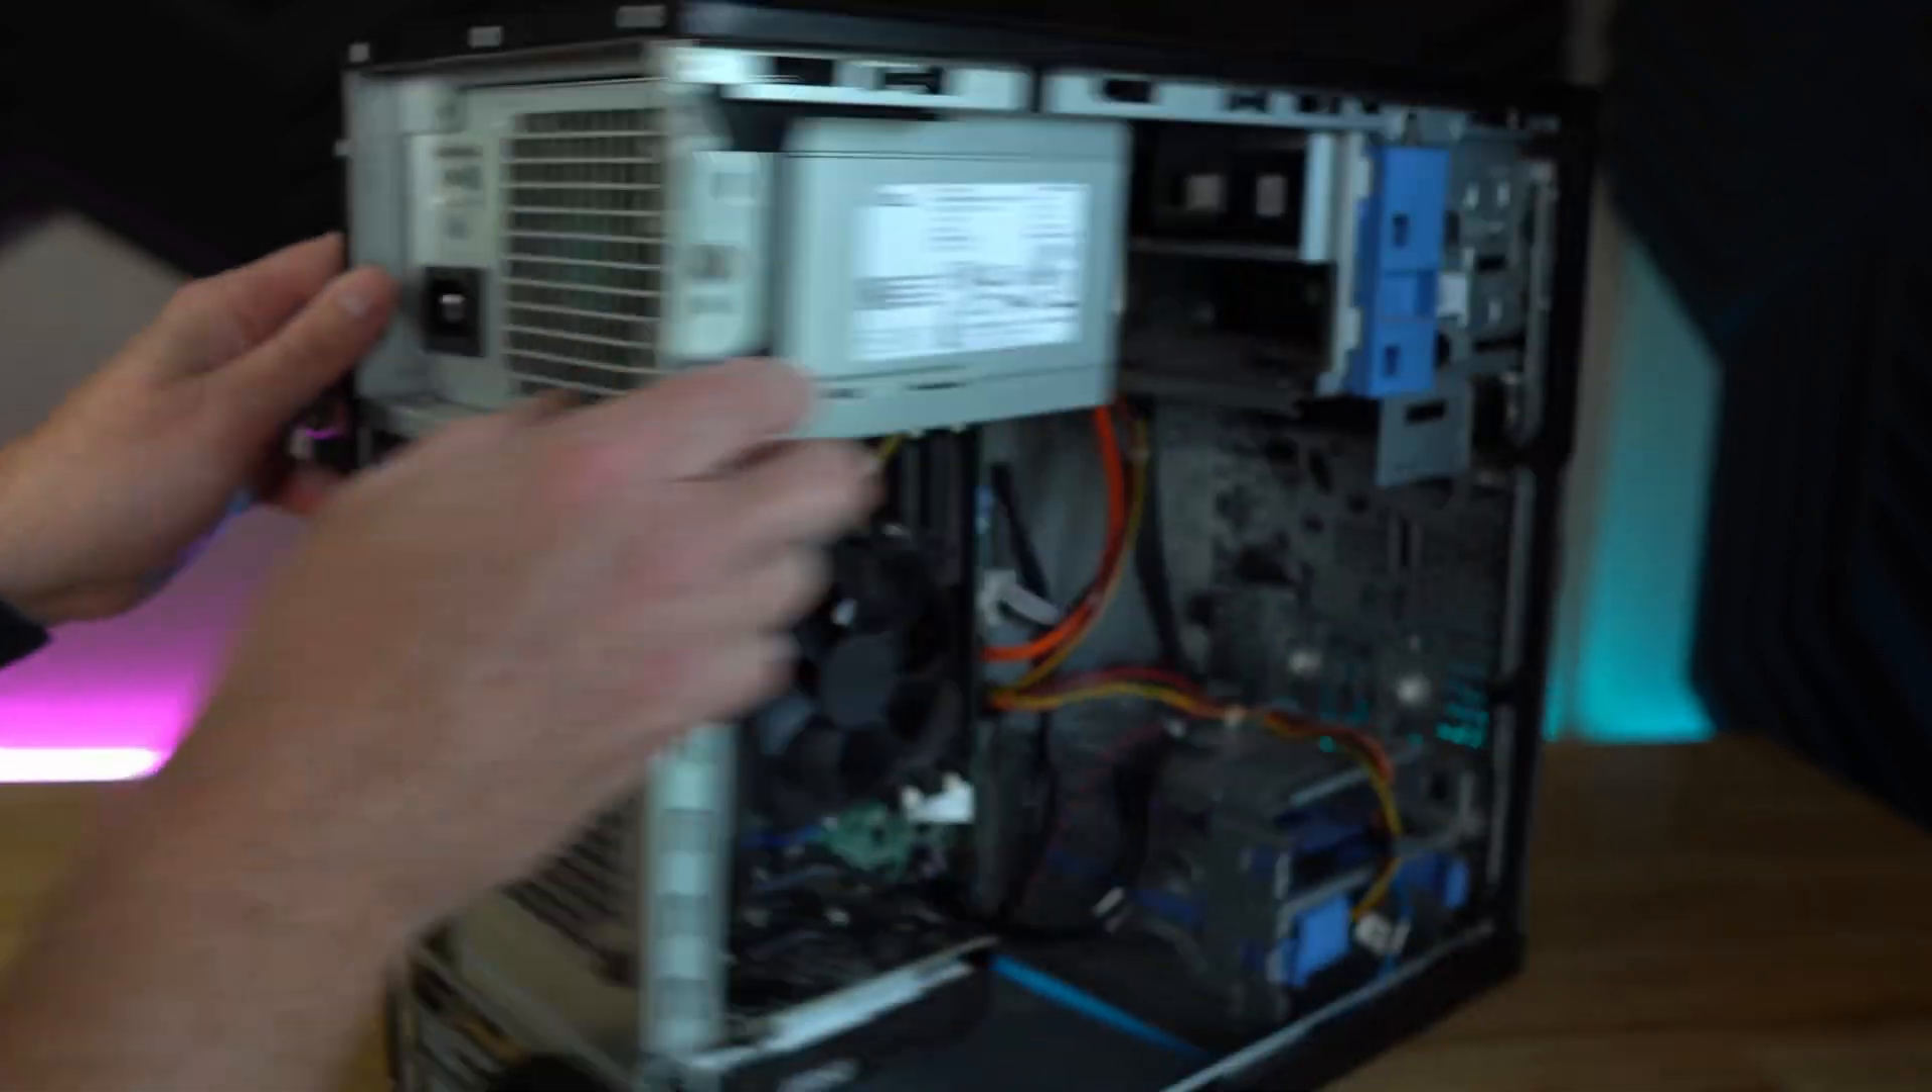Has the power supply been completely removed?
No.